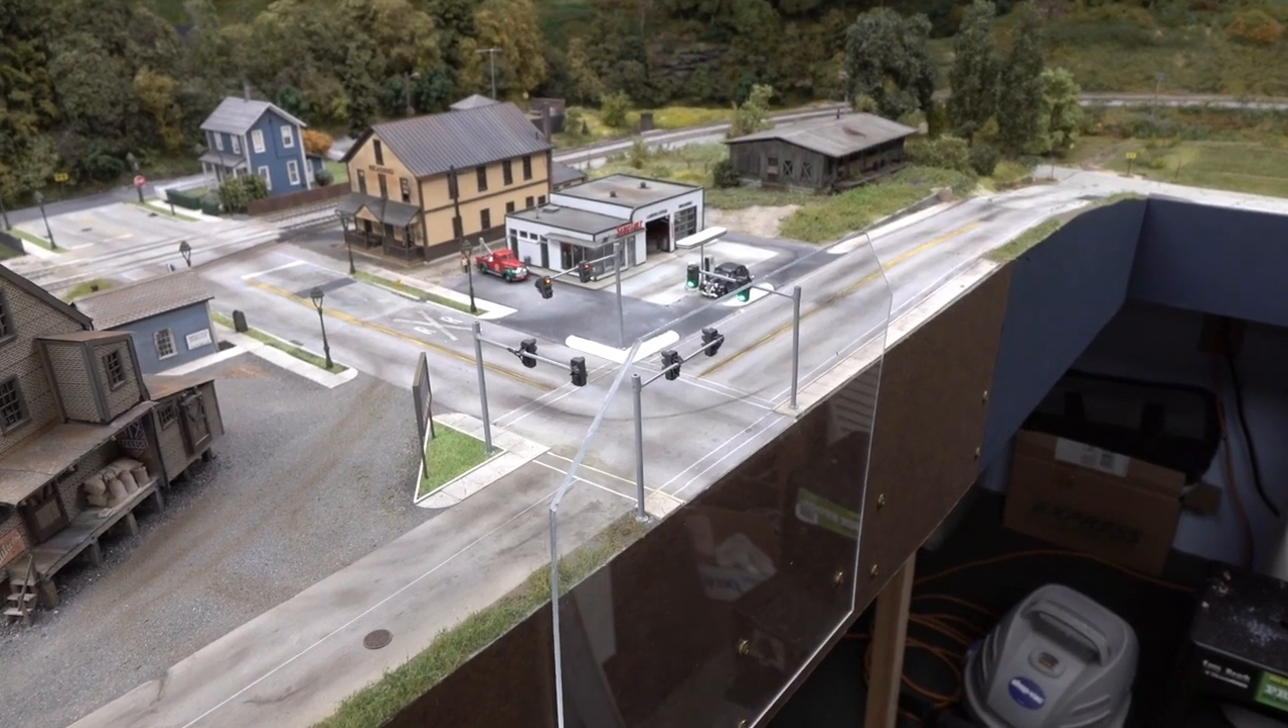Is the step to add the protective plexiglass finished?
Yes.